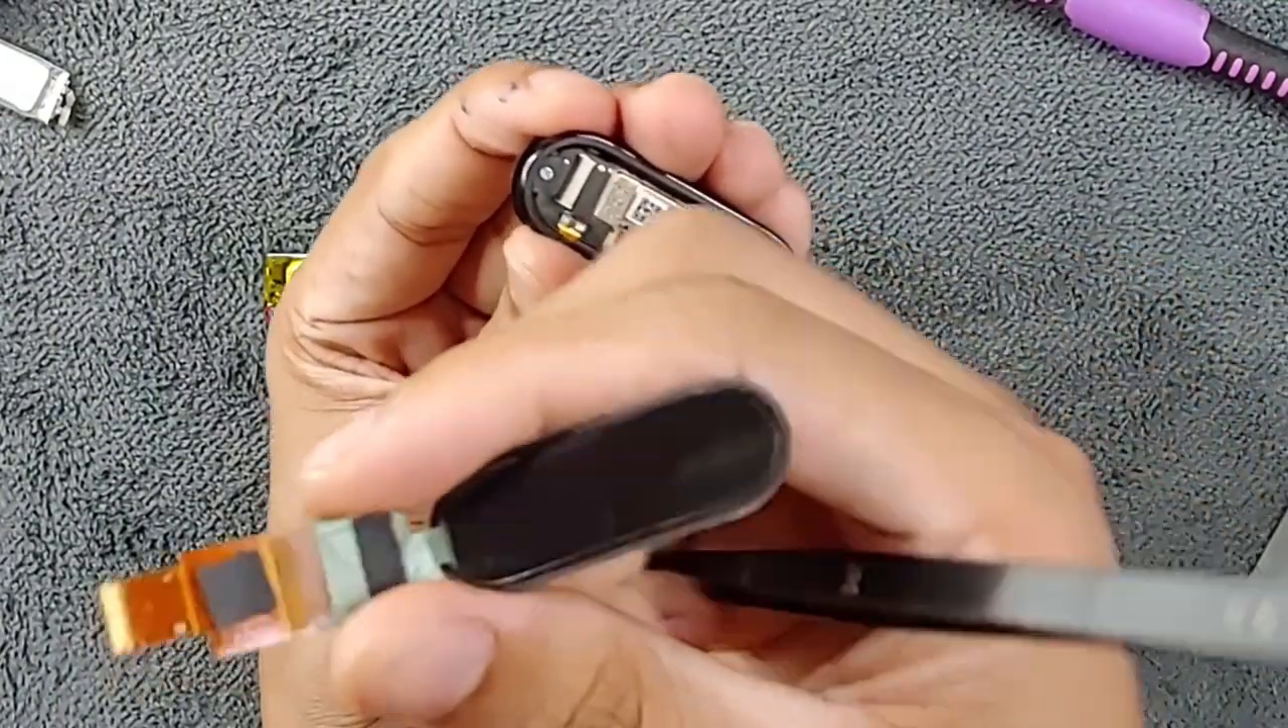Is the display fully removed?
Yes.